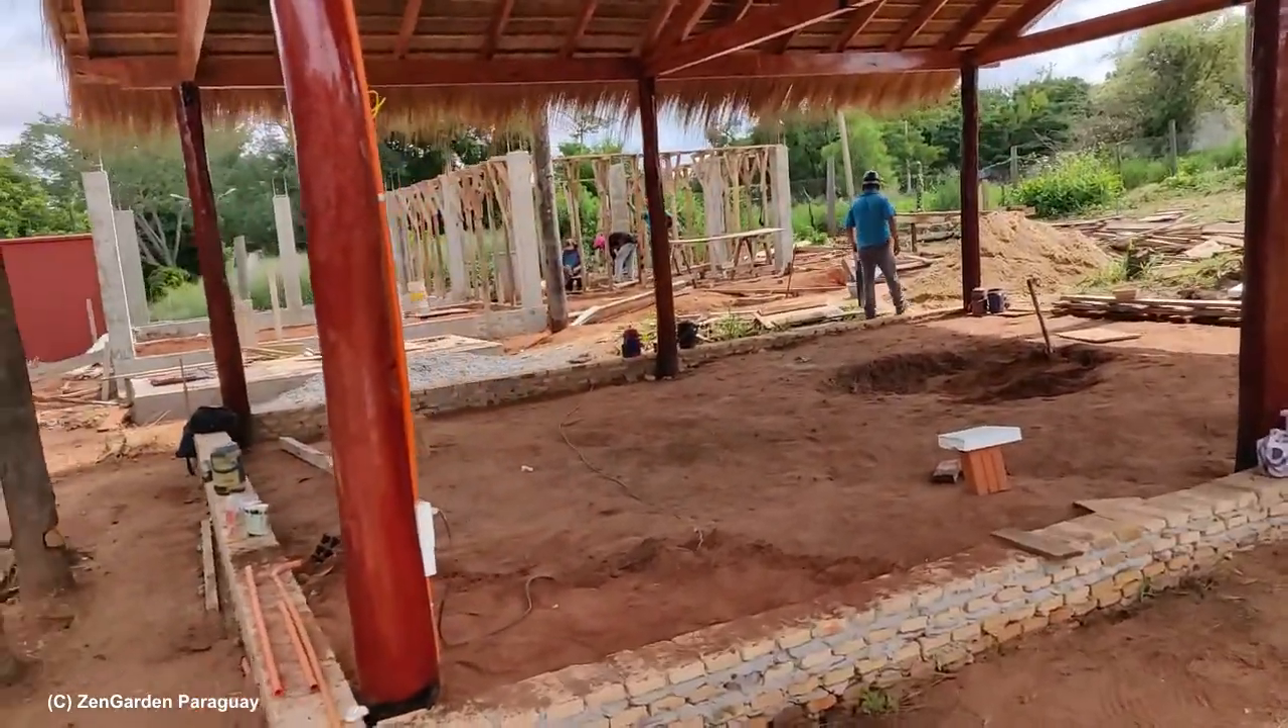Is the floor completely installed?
No.